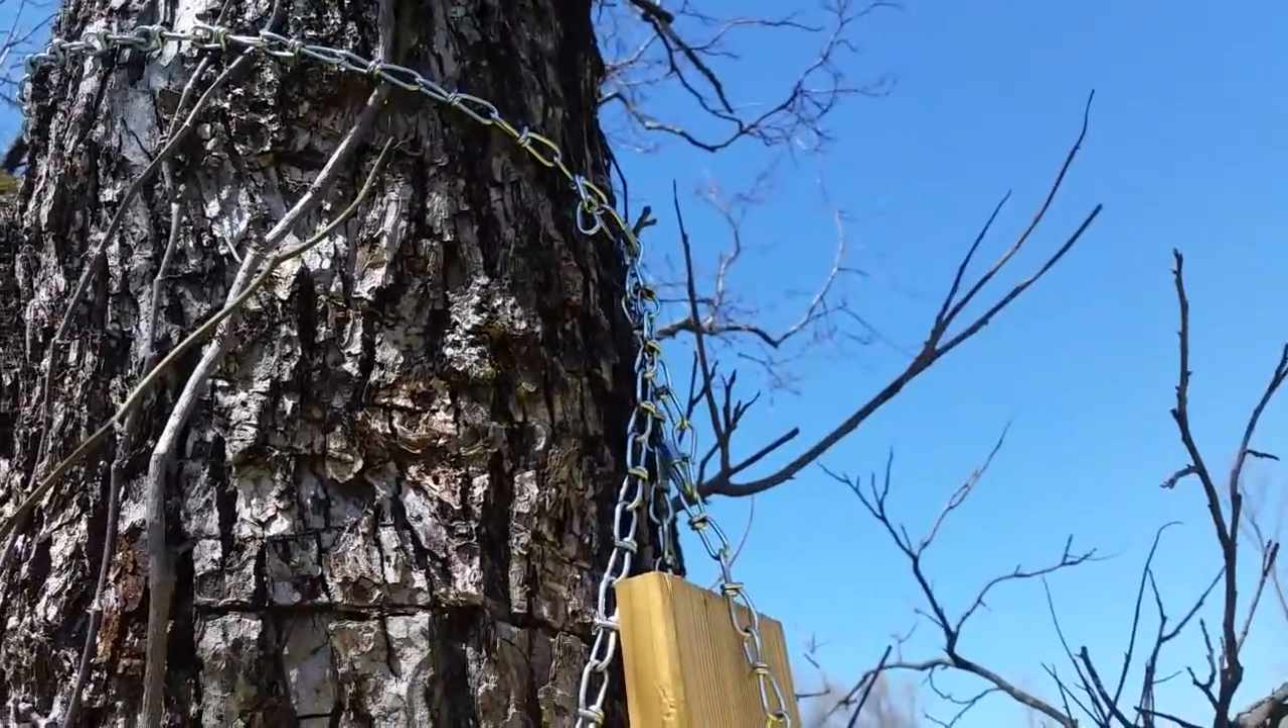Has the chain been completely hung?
Yes.